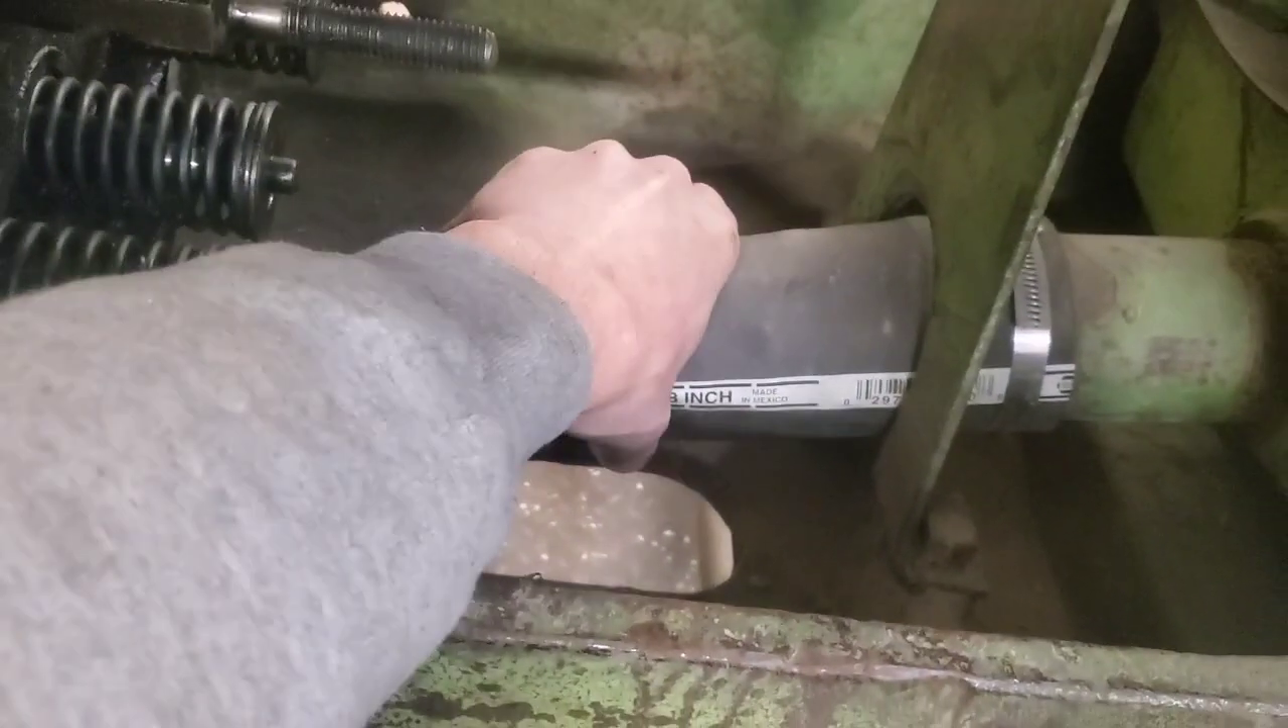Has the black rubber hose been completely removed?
No.